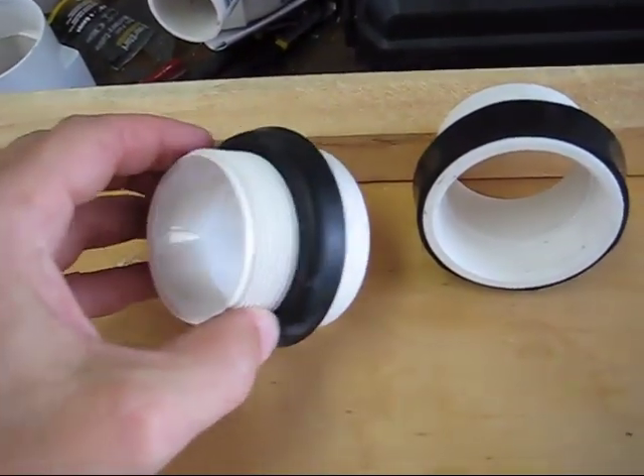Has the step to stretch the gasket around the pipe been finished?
Yes.